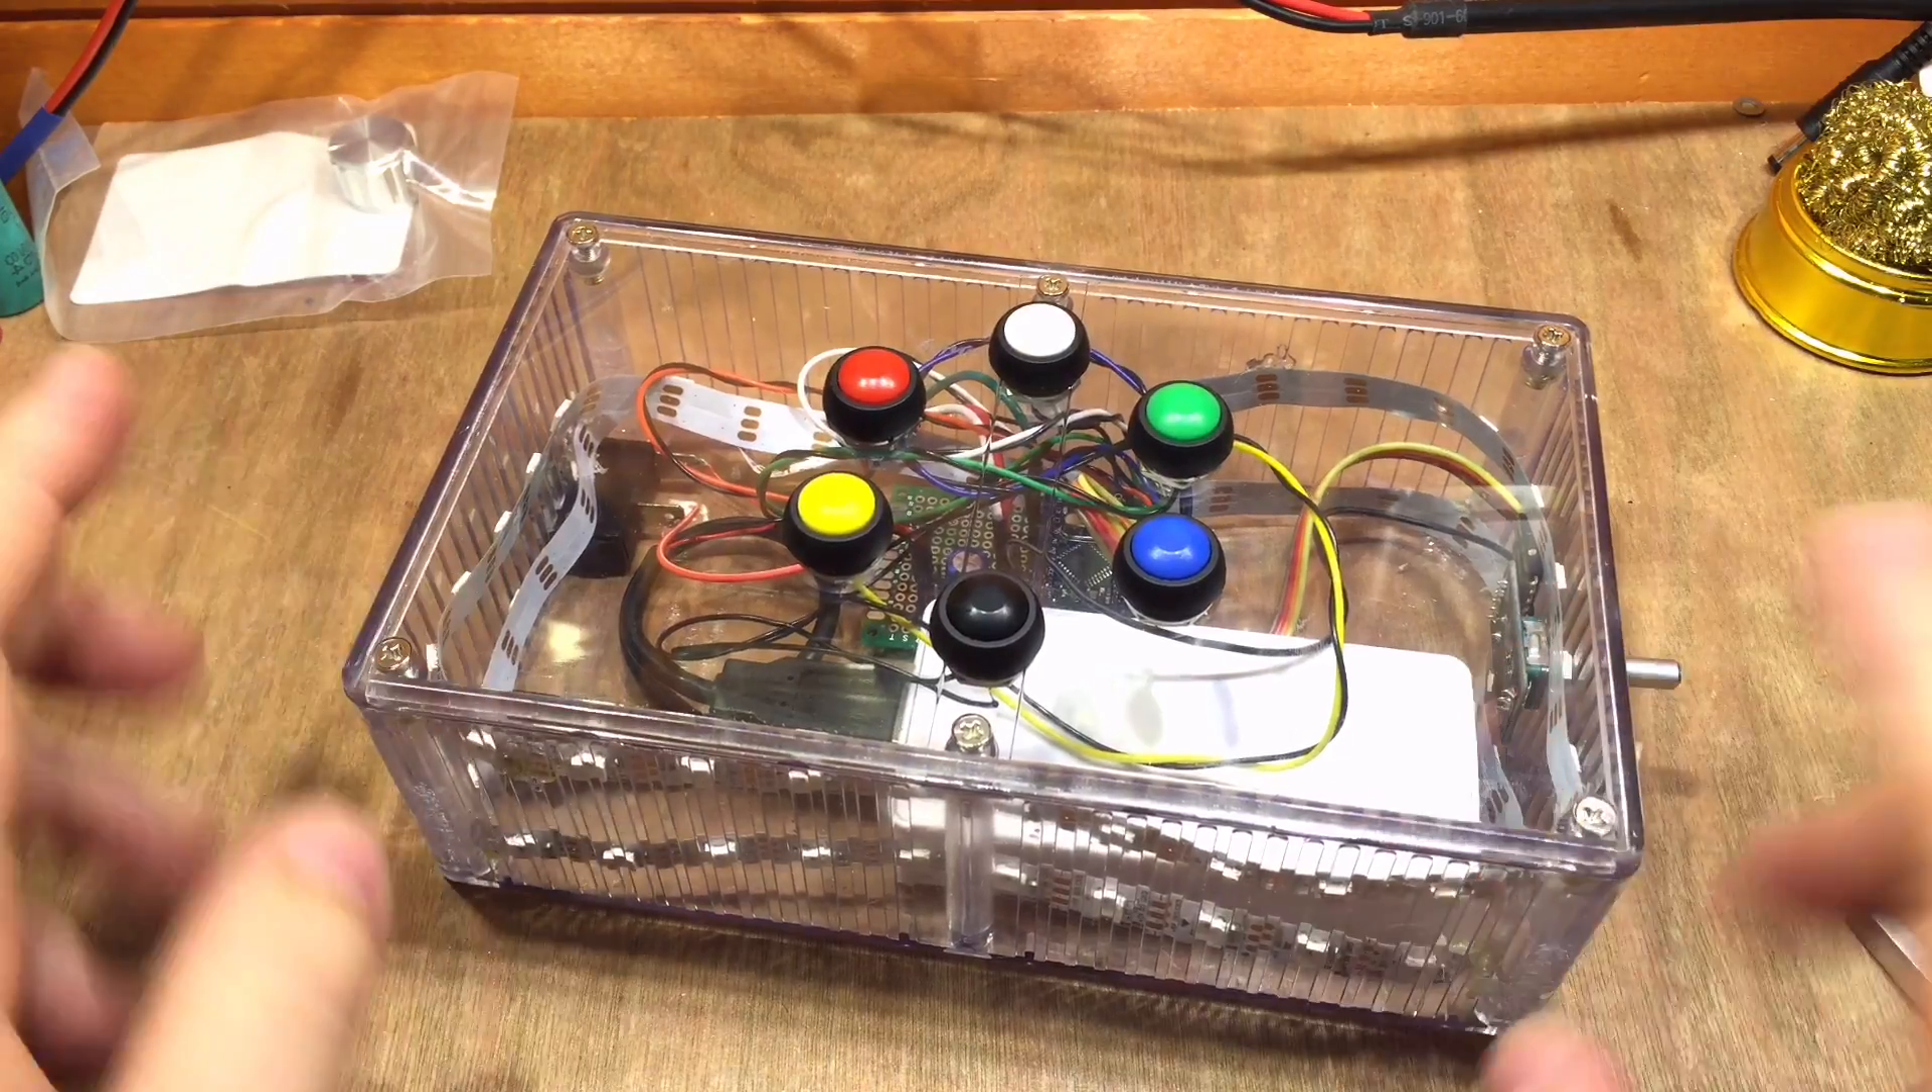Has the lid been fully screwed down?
Yes.